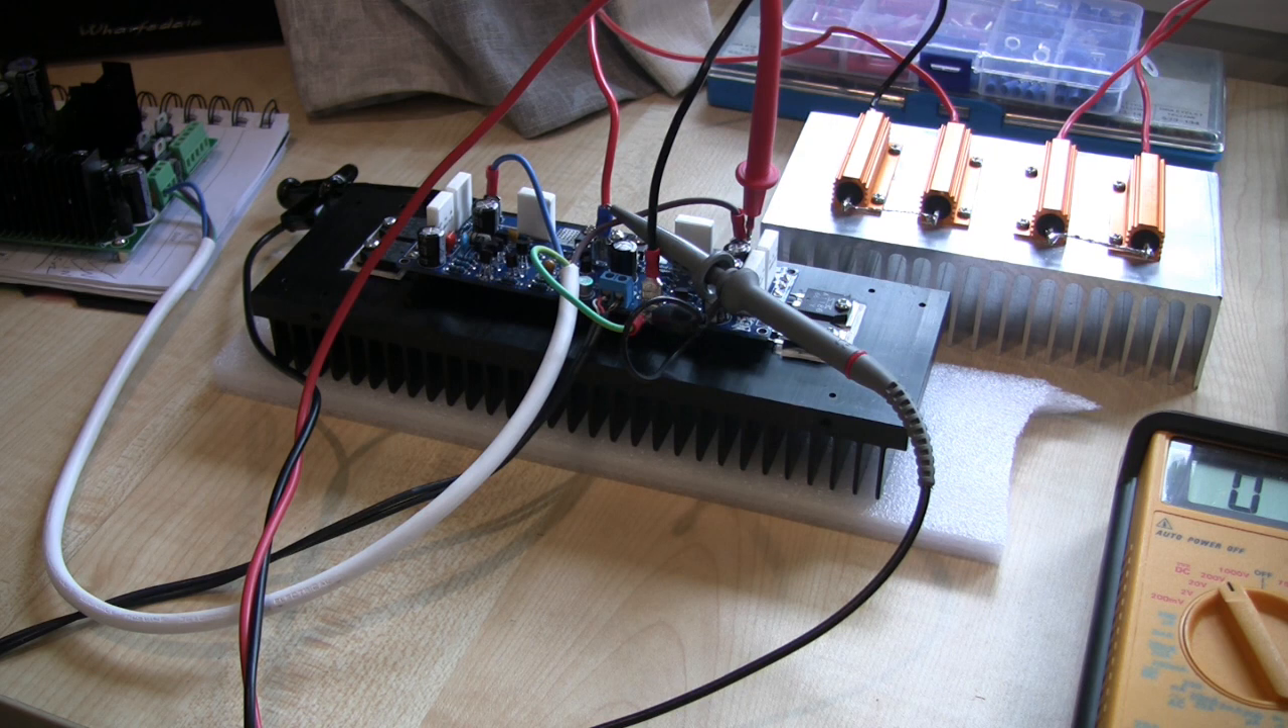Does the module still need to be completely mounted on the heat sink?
No.